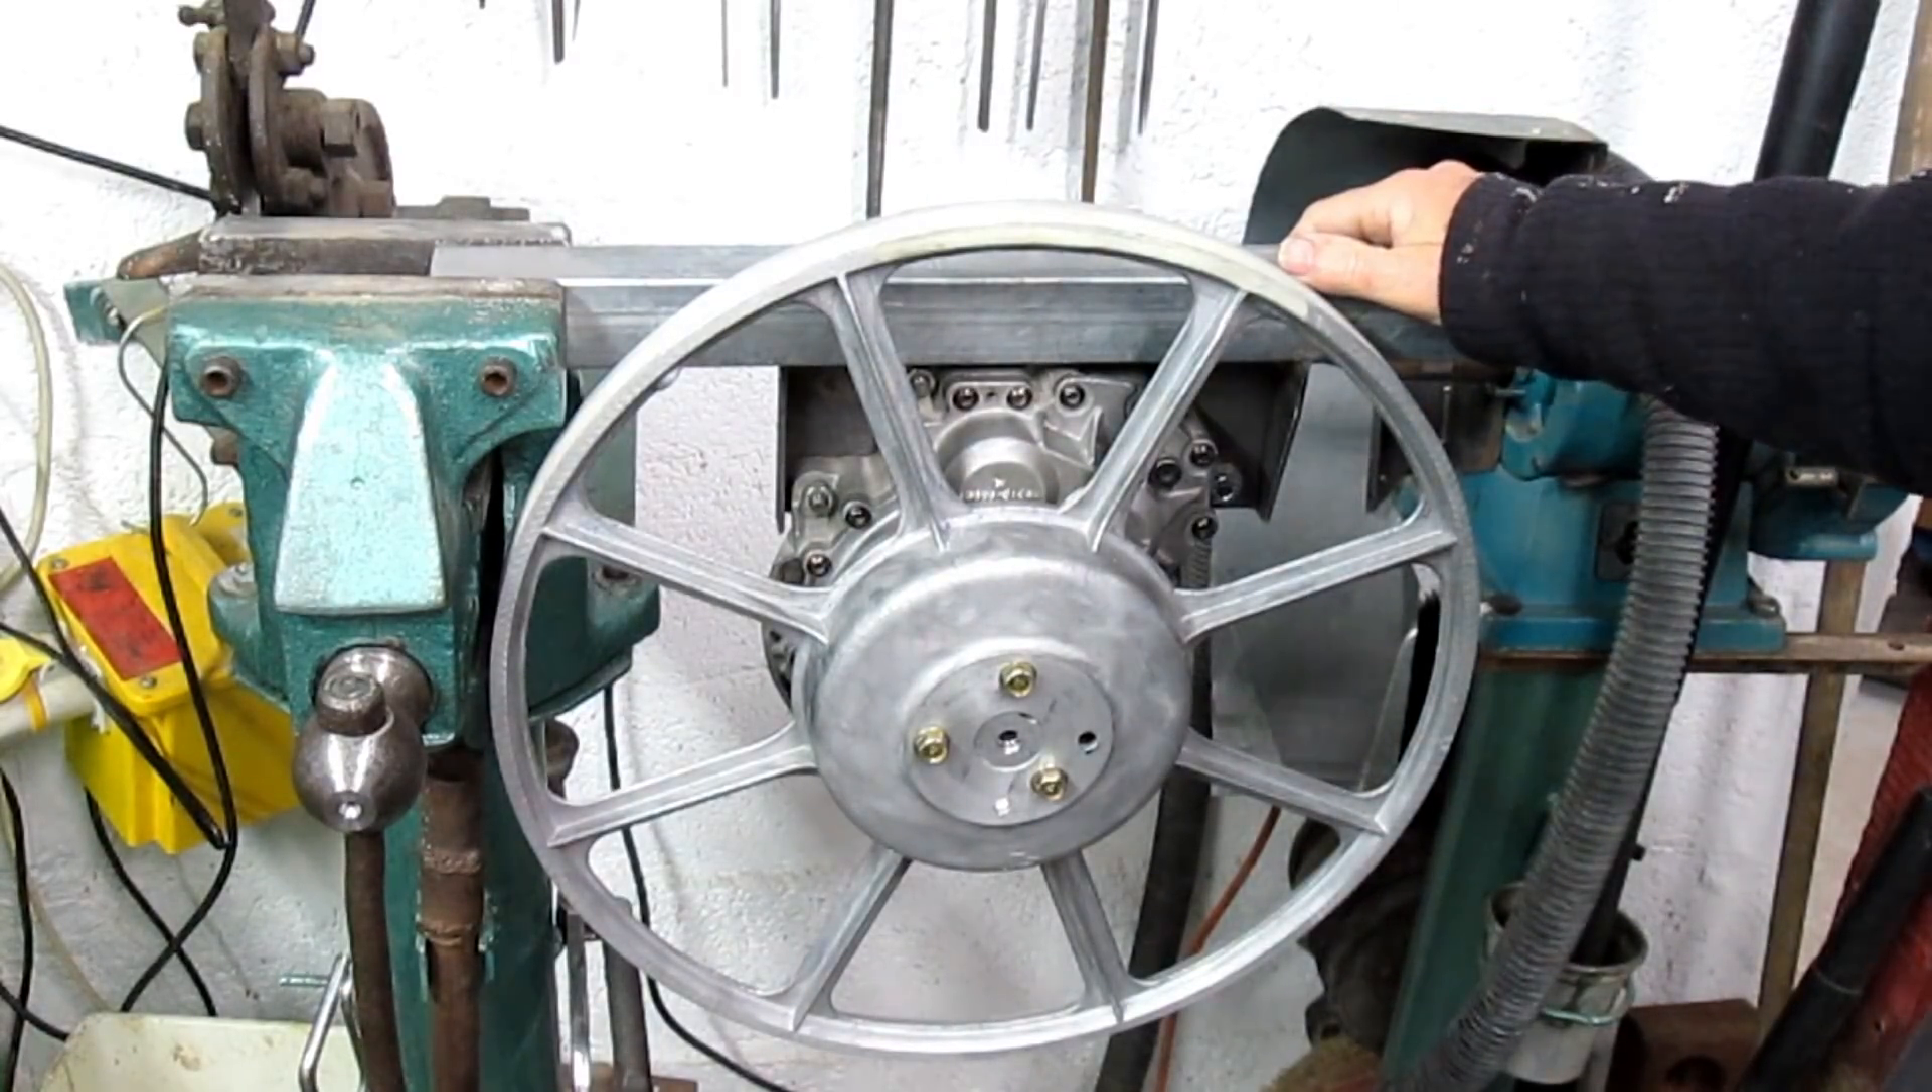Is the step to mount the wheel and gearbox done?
Yes.